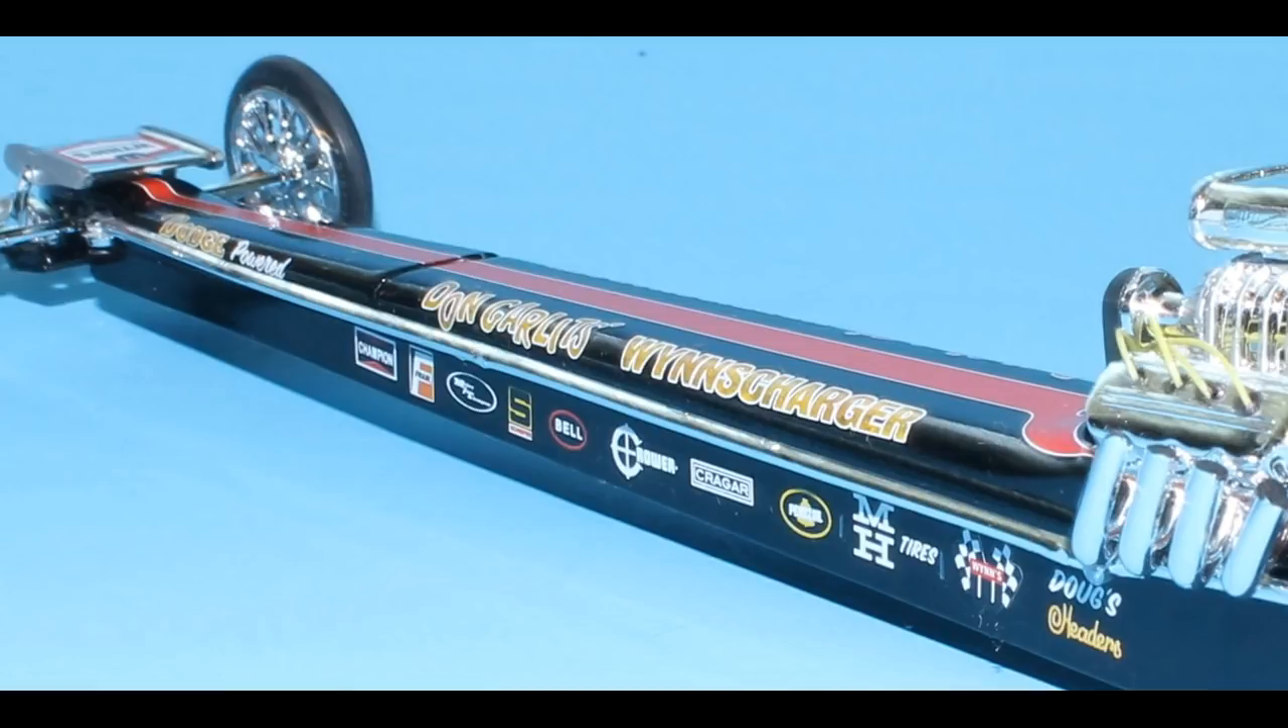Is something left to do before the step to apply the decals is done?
No.